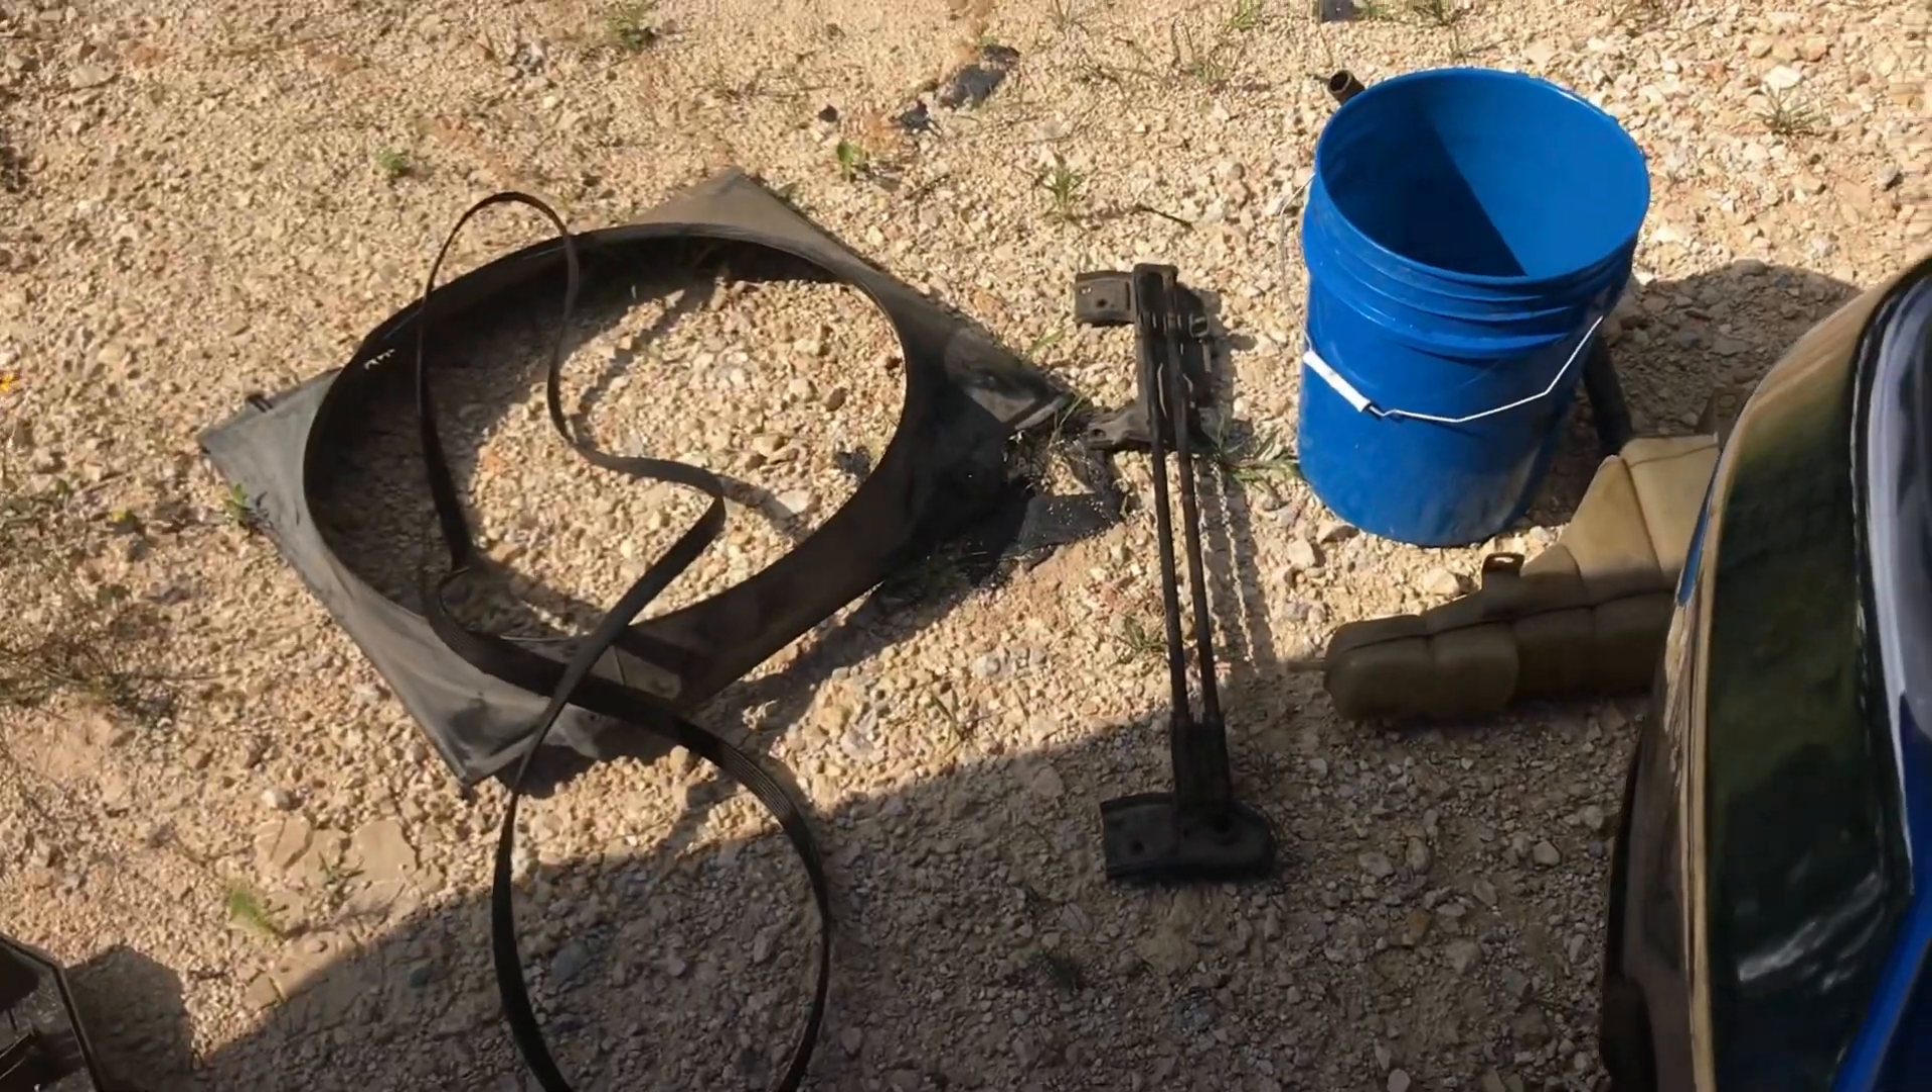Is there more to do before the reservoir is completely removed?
No.